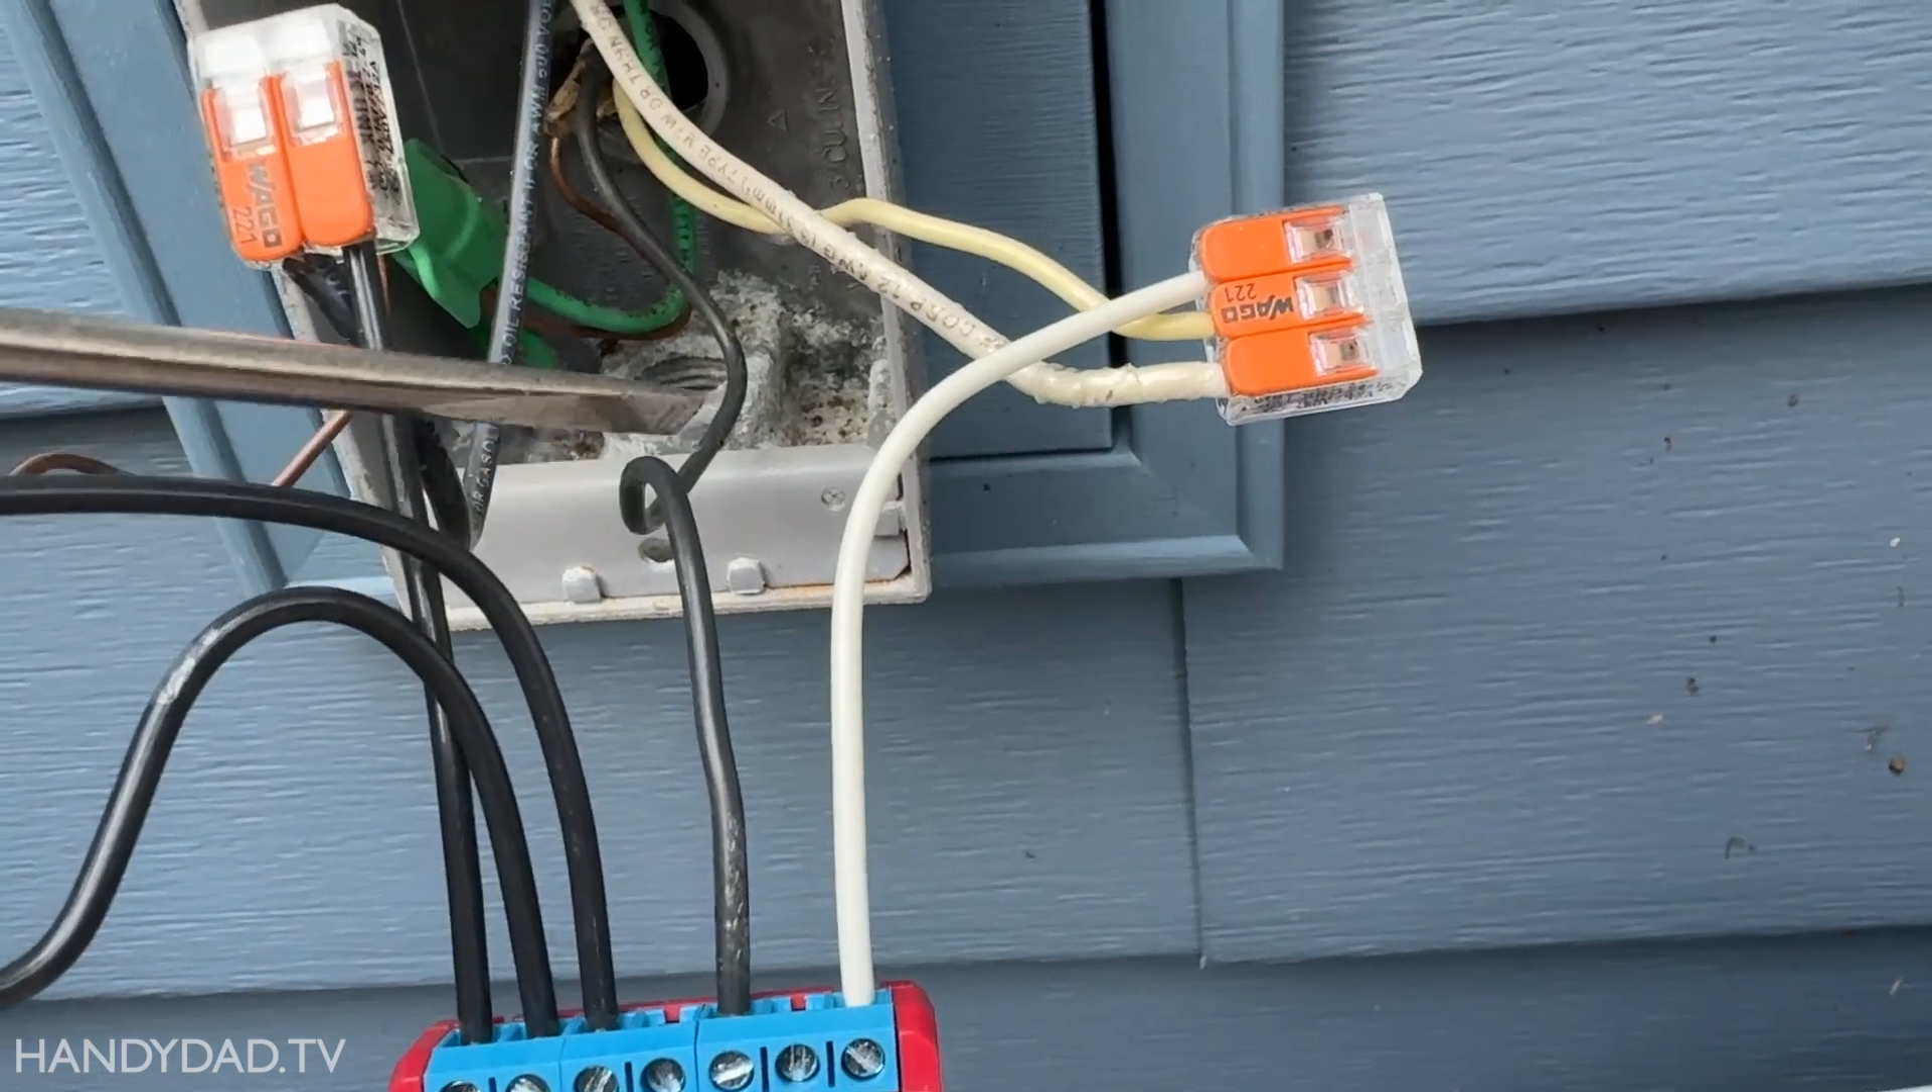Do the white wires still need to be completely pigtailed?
No.